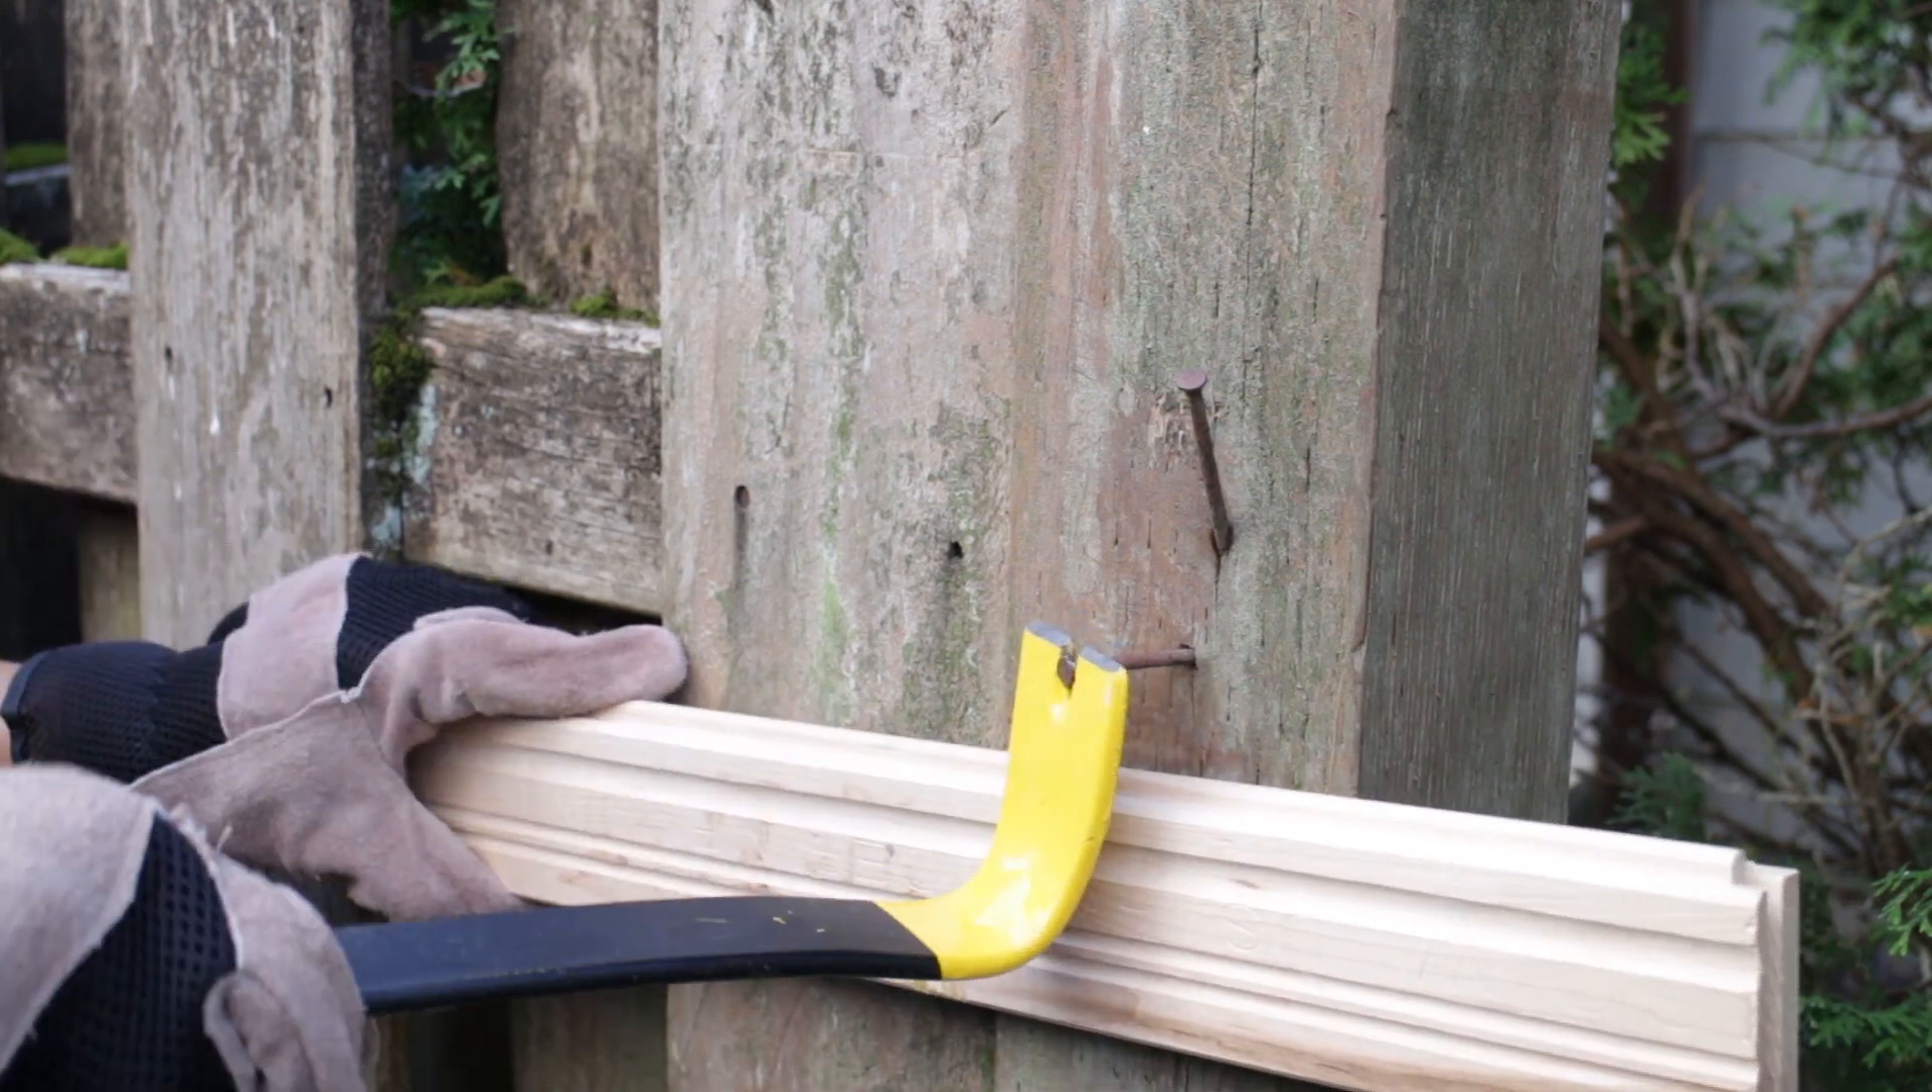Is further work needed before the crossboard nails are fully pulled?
Yes.